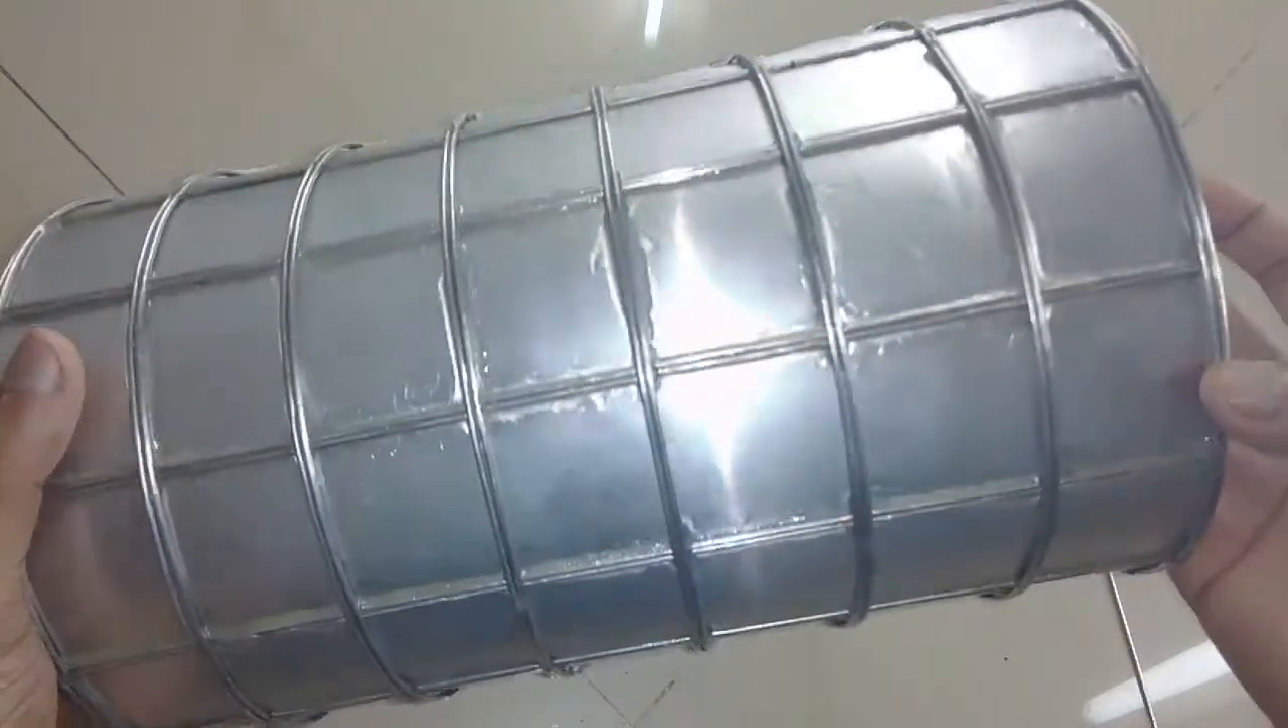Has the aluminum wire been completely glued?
Yes.